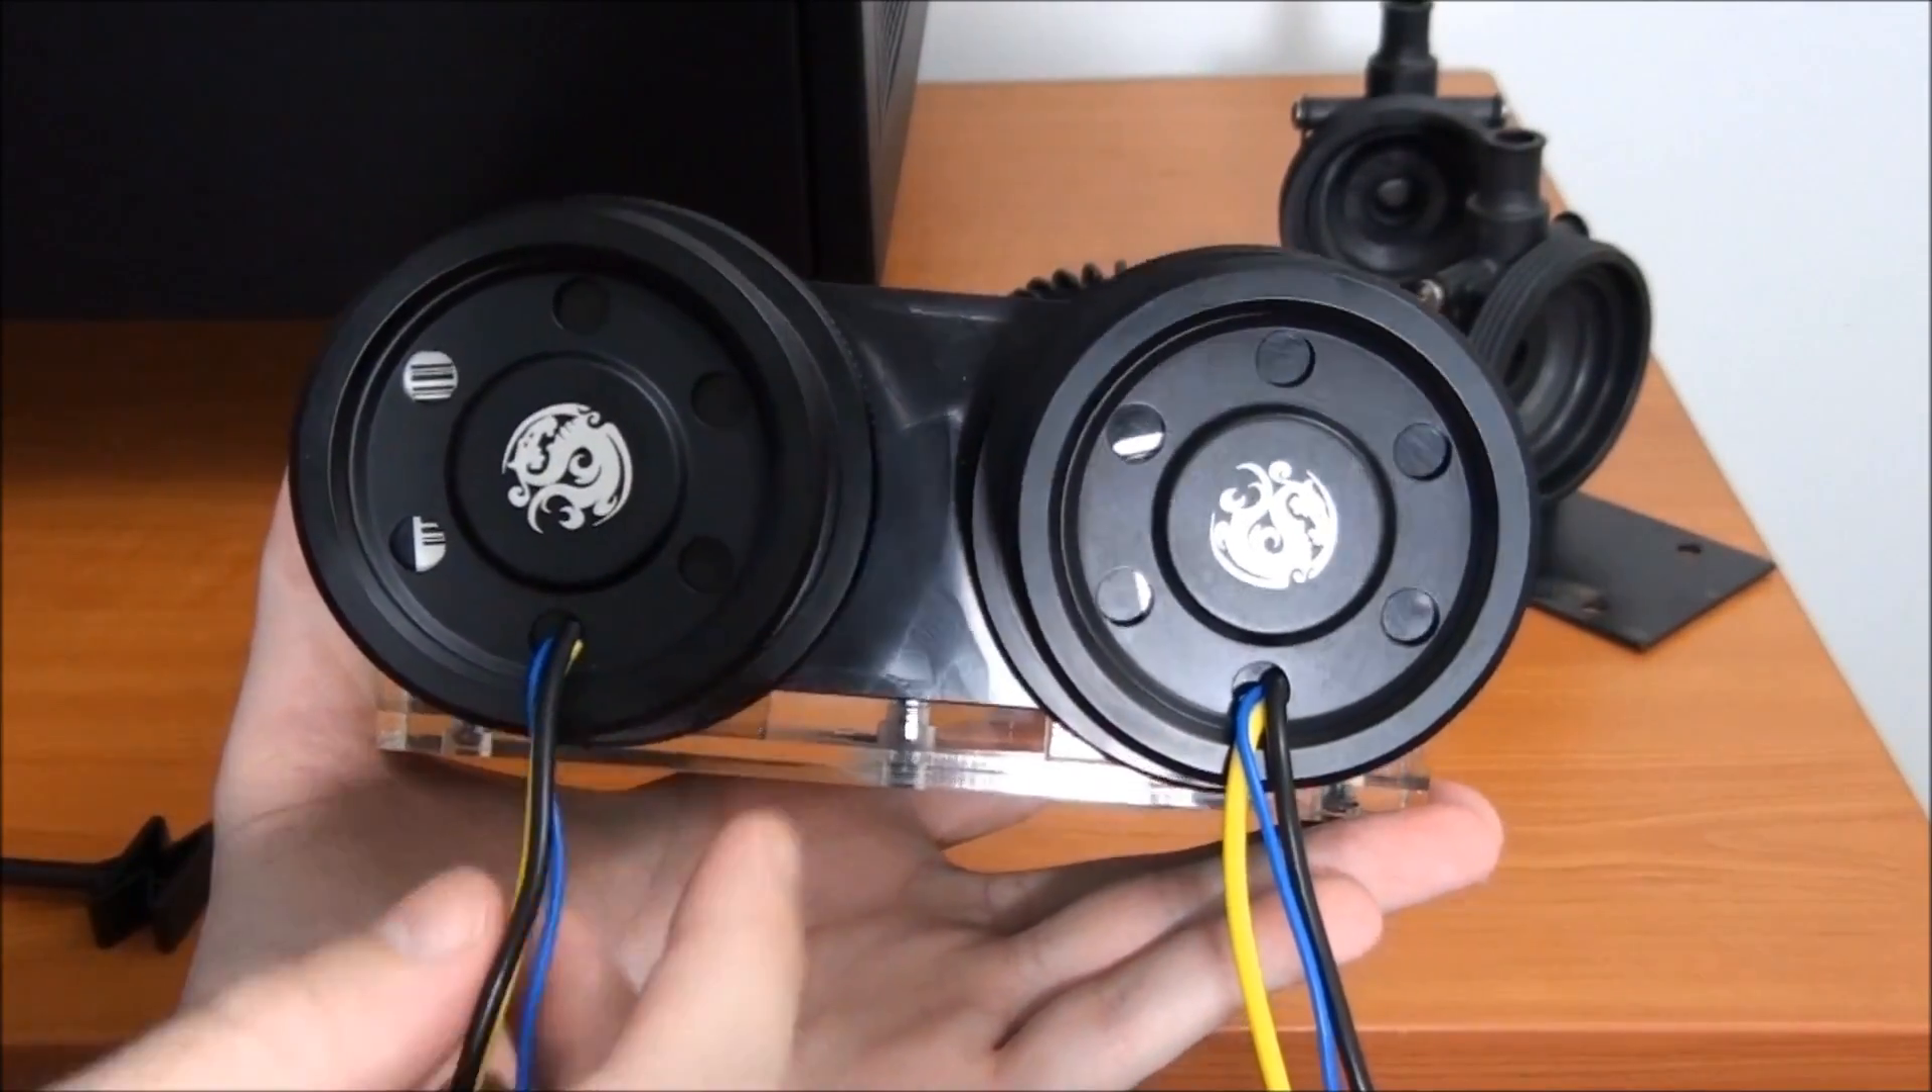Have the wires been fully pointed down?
Yes.